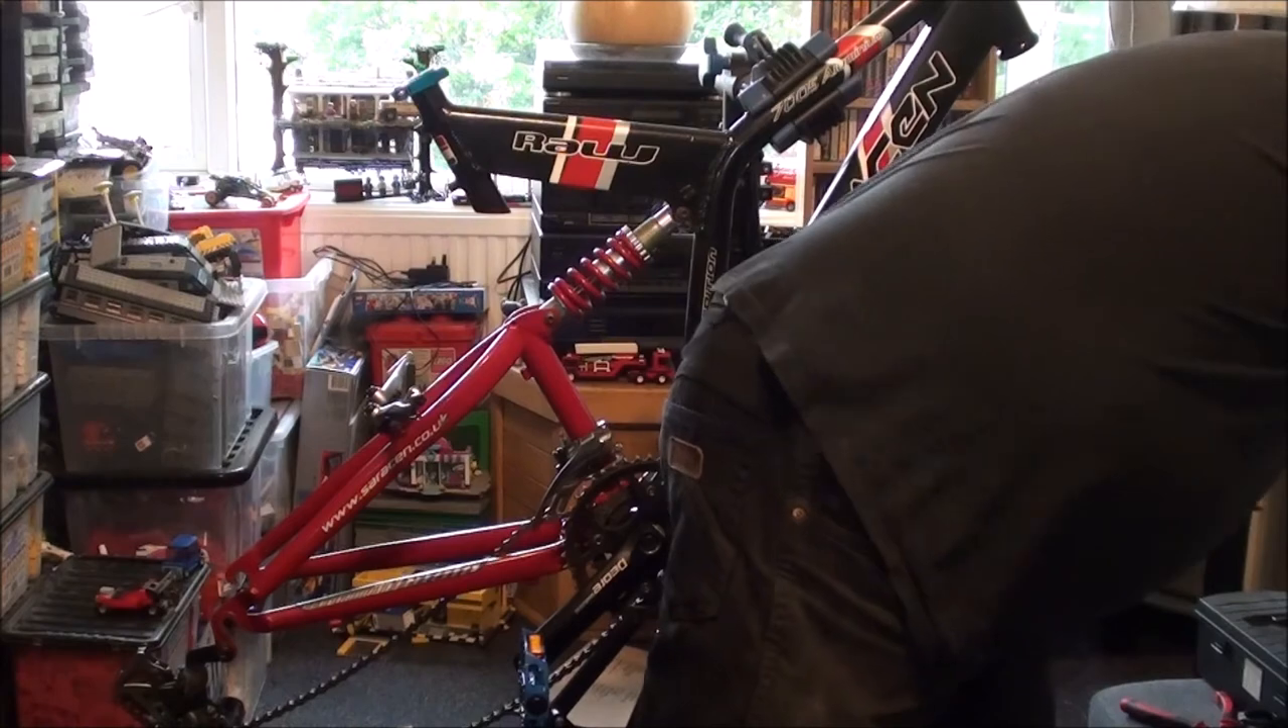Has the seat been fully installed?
No.